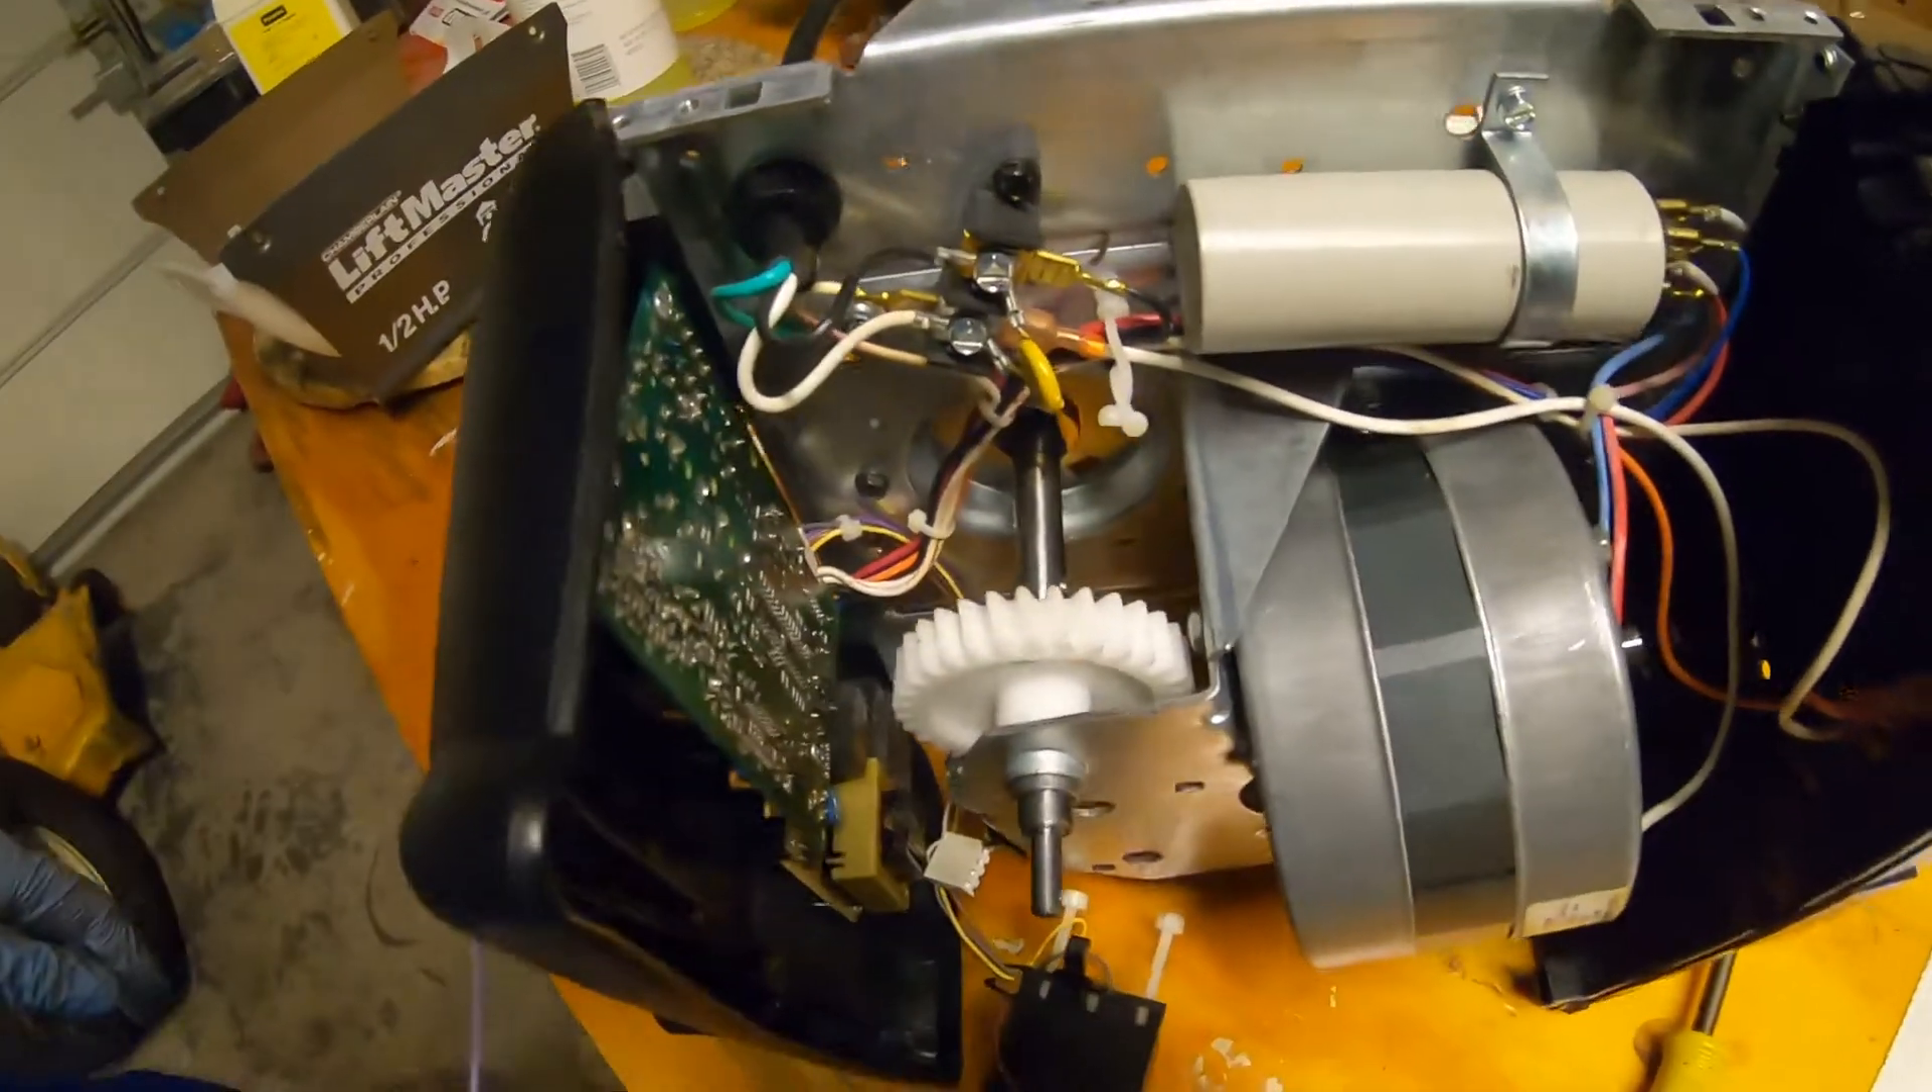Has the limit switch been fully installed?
No.